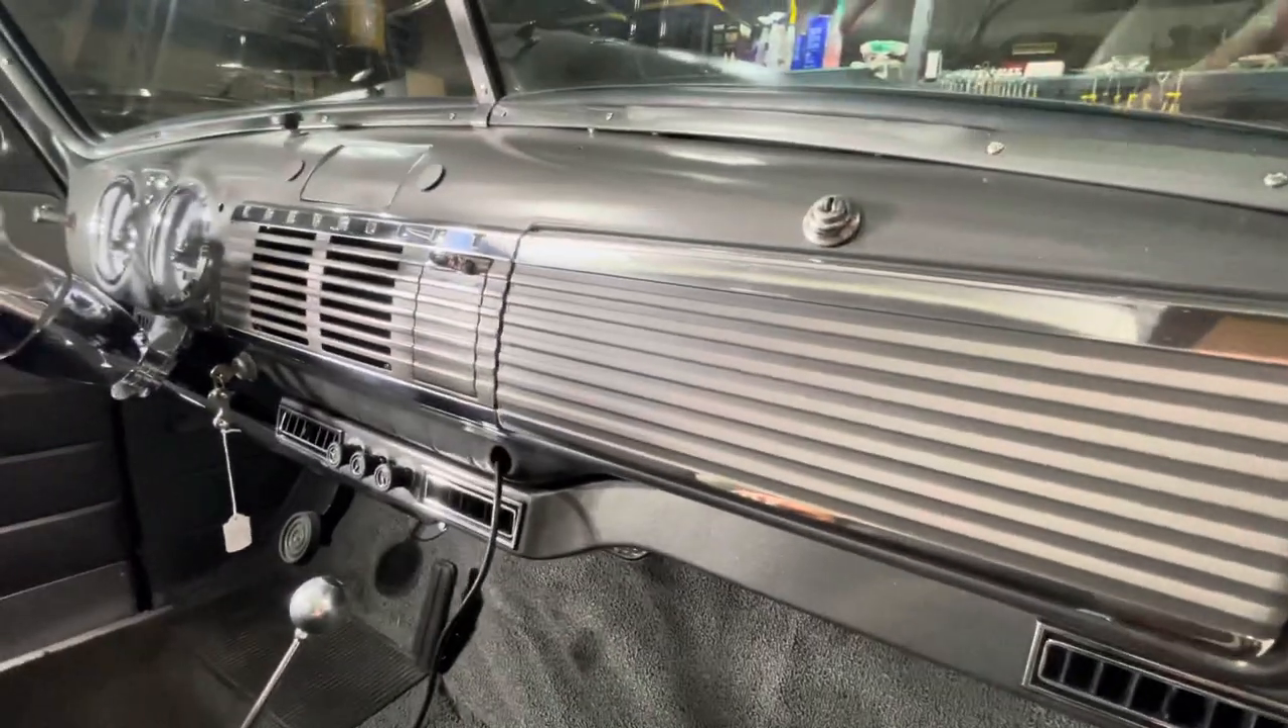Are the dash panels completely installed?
Yes.